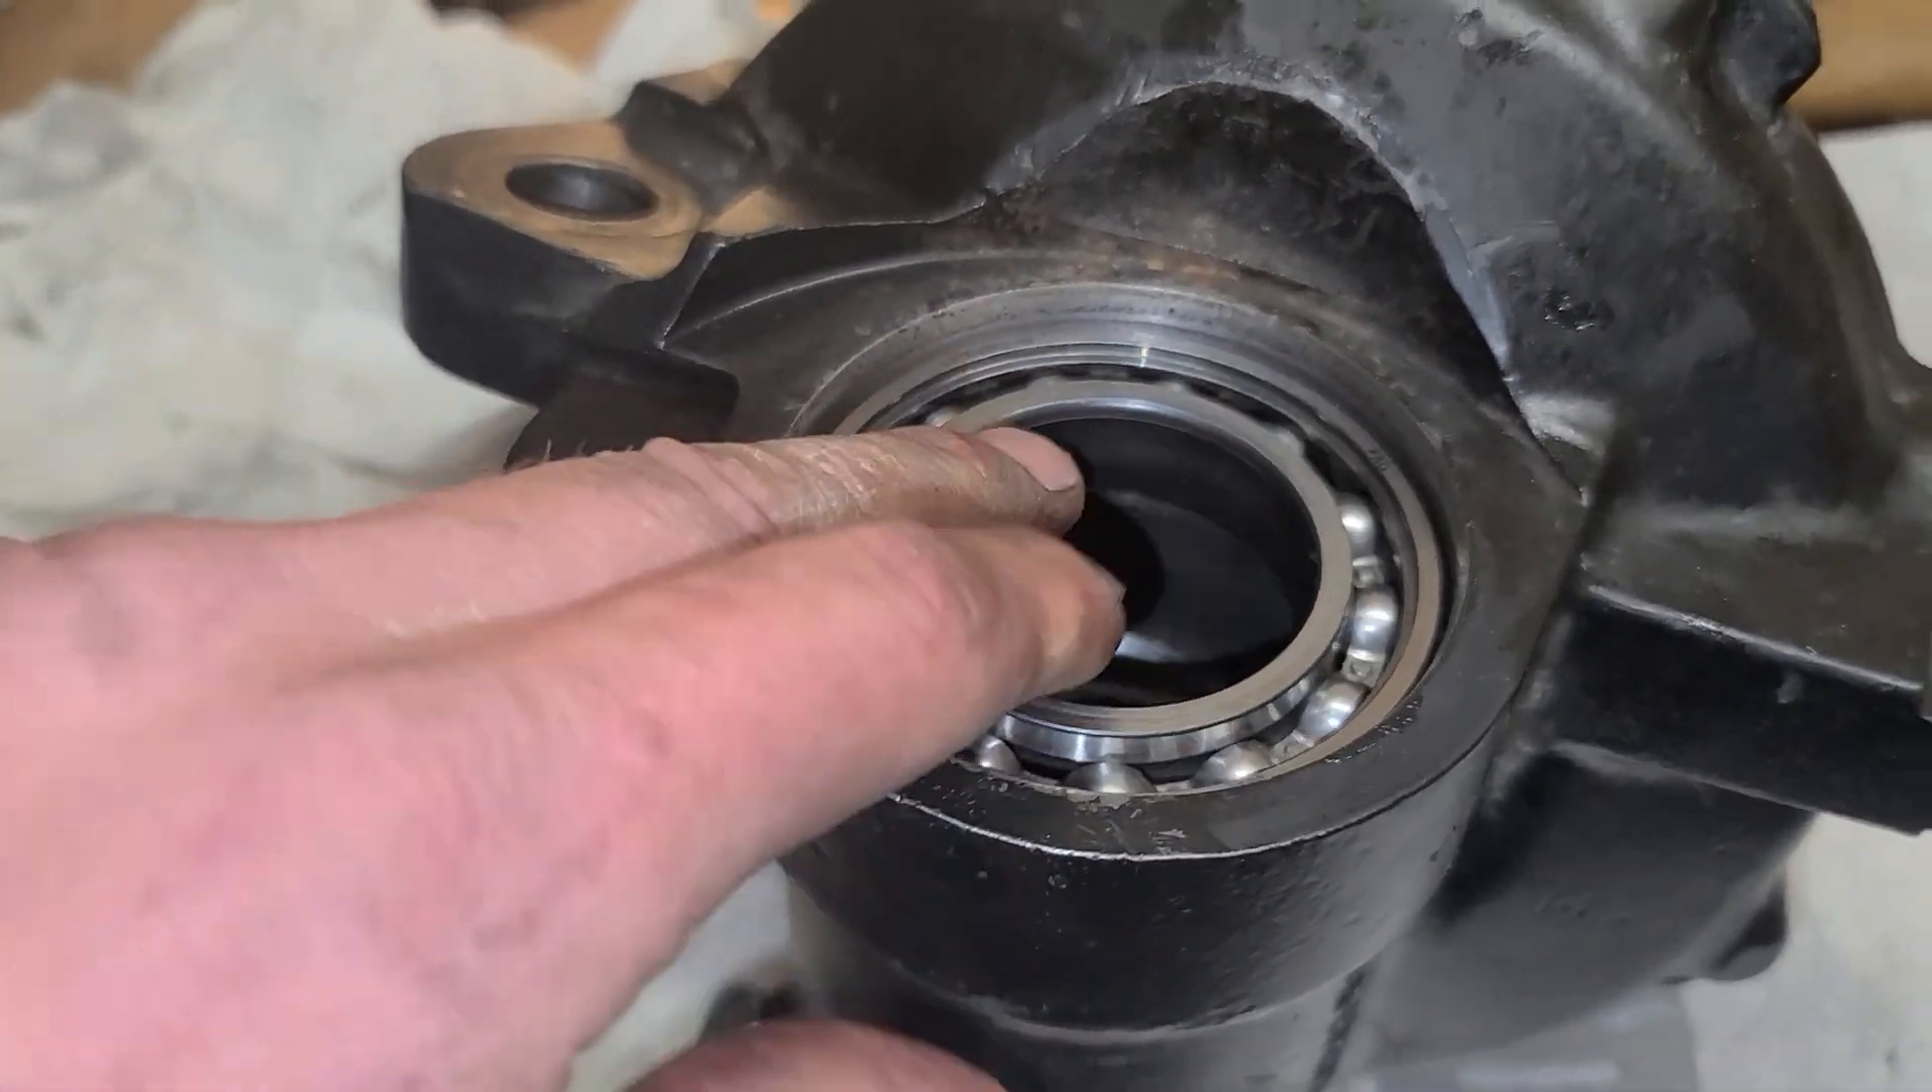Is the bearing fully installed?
Yes.